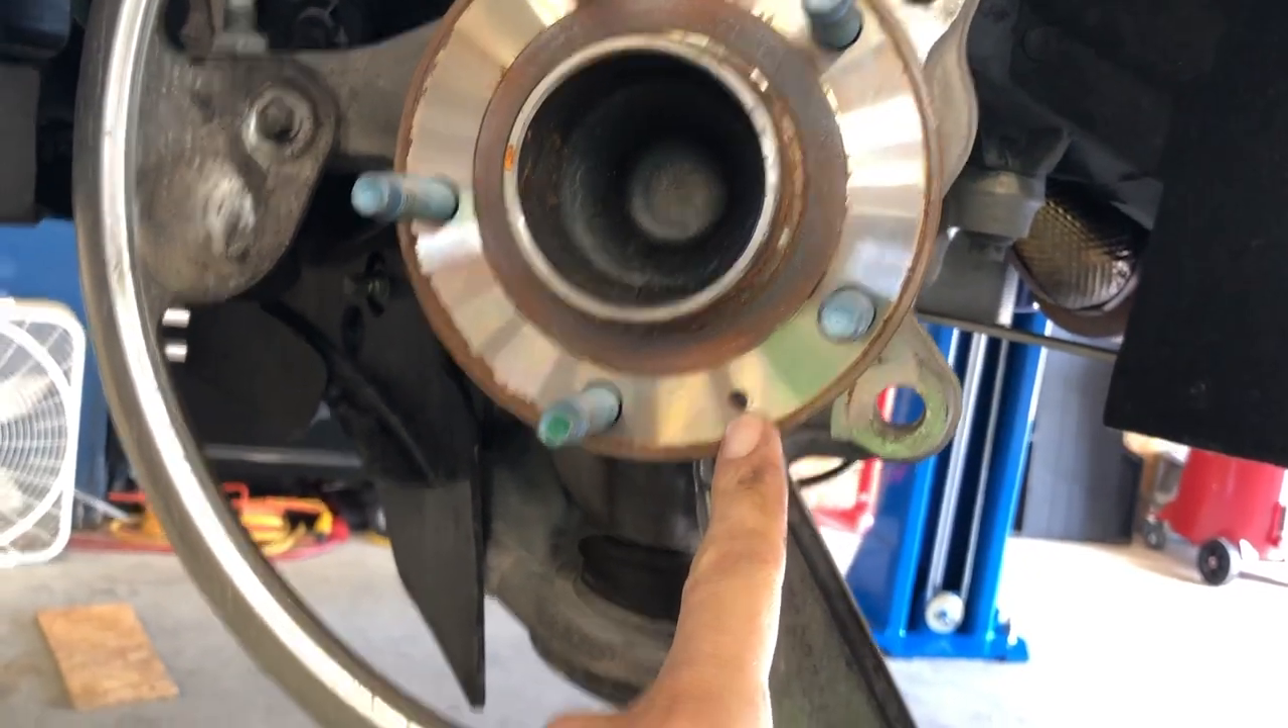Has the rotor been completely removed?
Yes.